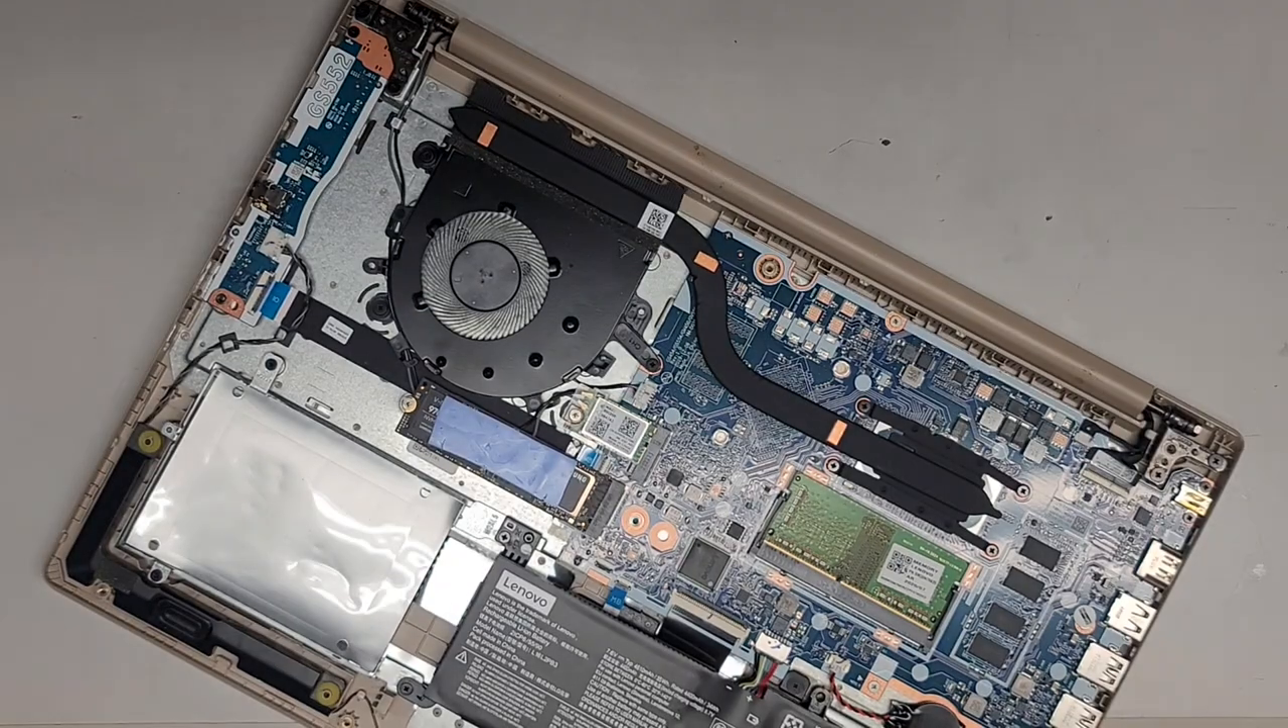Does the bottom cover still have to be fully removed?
No.